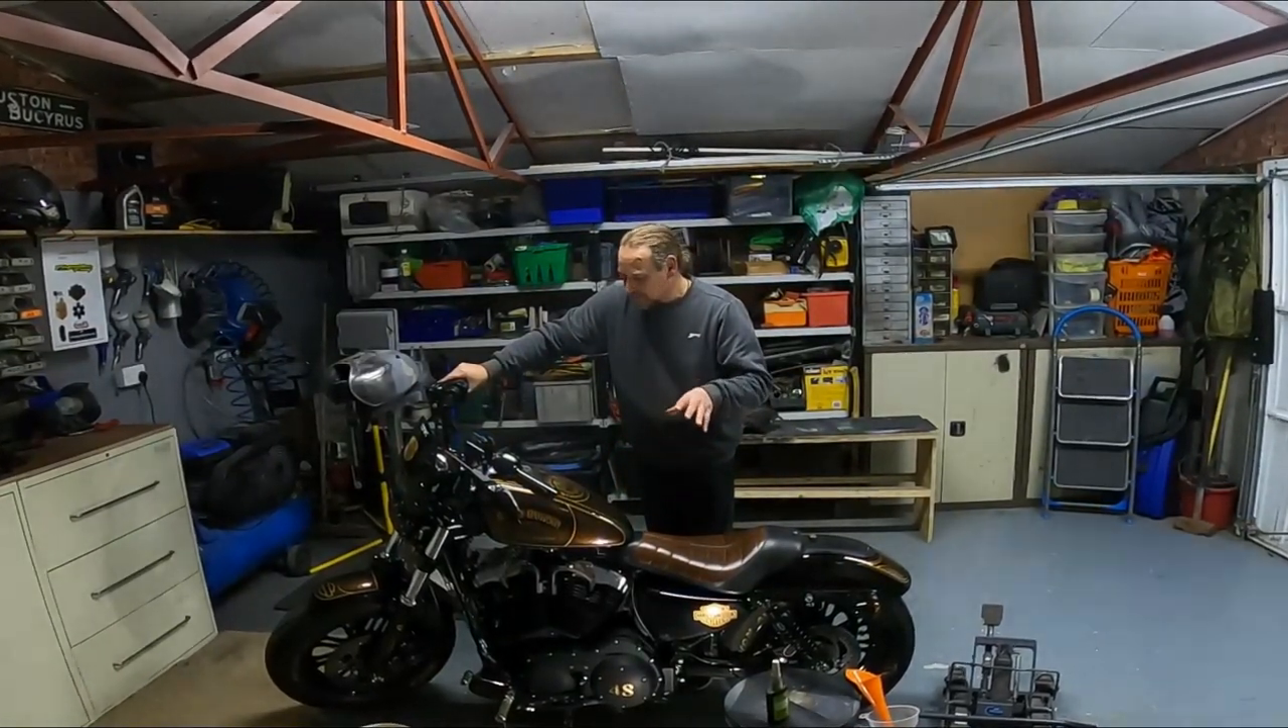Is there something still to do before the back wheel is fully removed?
Yes.